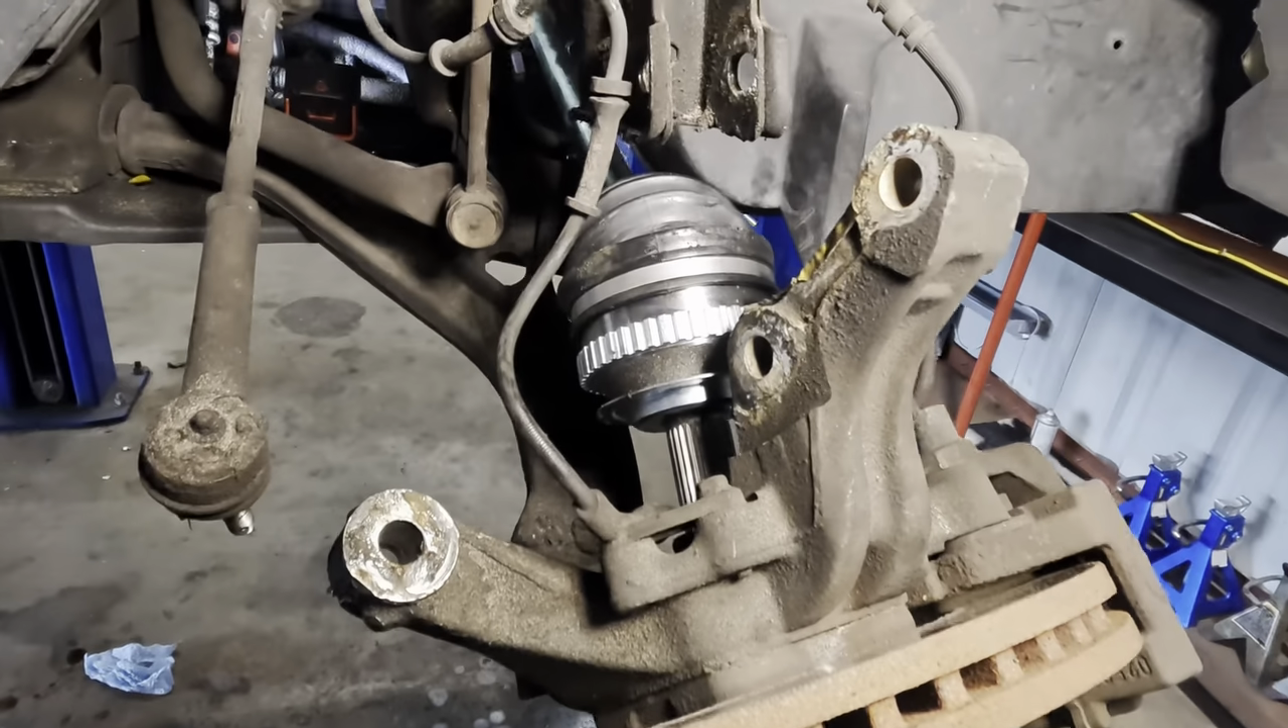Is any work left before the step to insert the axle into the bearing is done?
Yes.